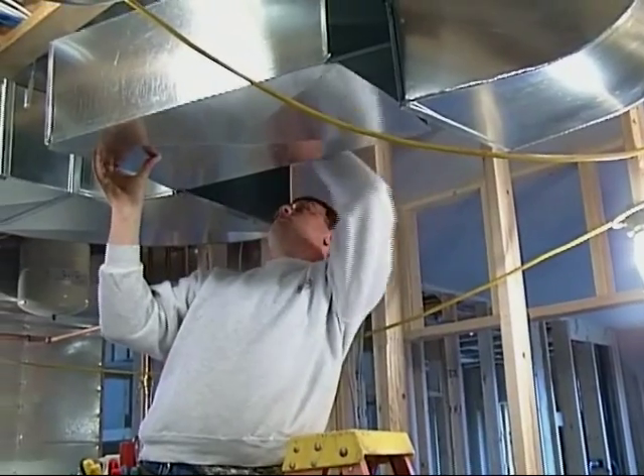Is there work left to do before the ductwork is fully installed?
Yes.